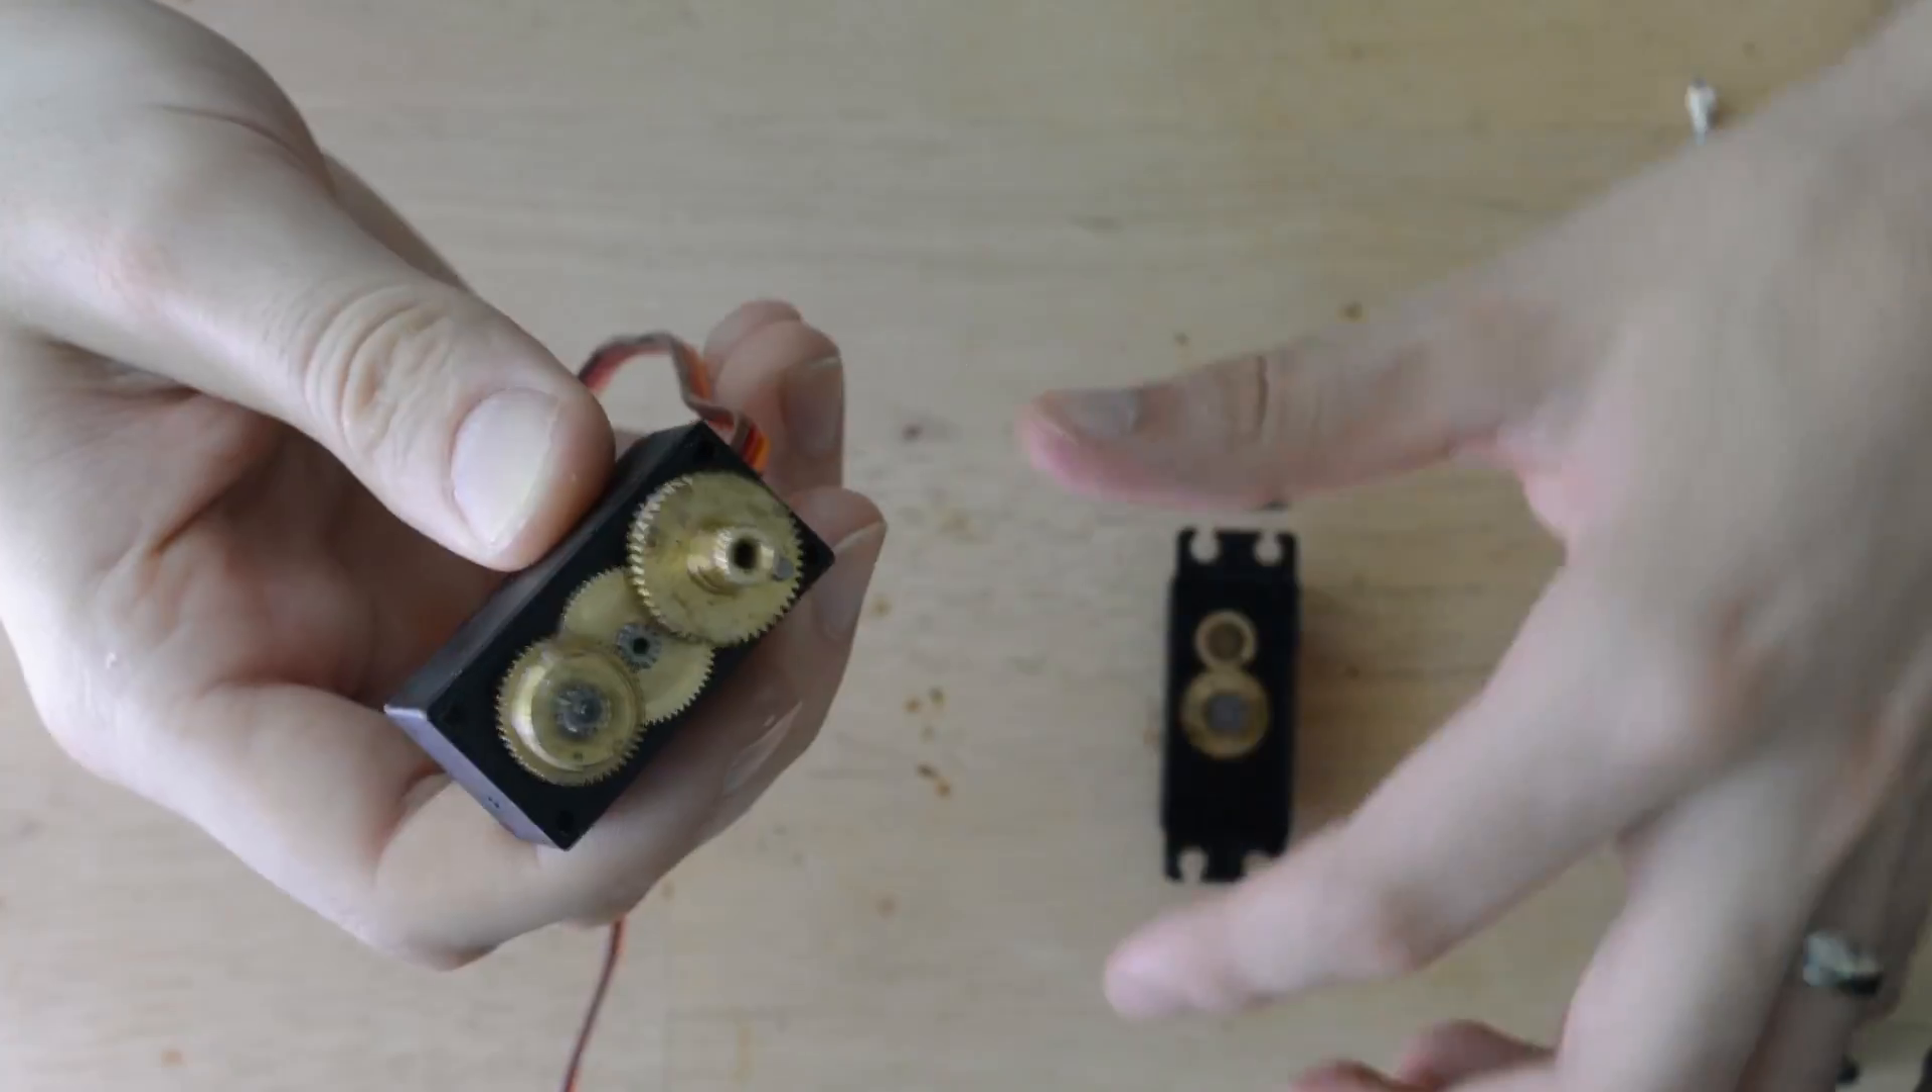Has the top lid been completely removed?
Yes.